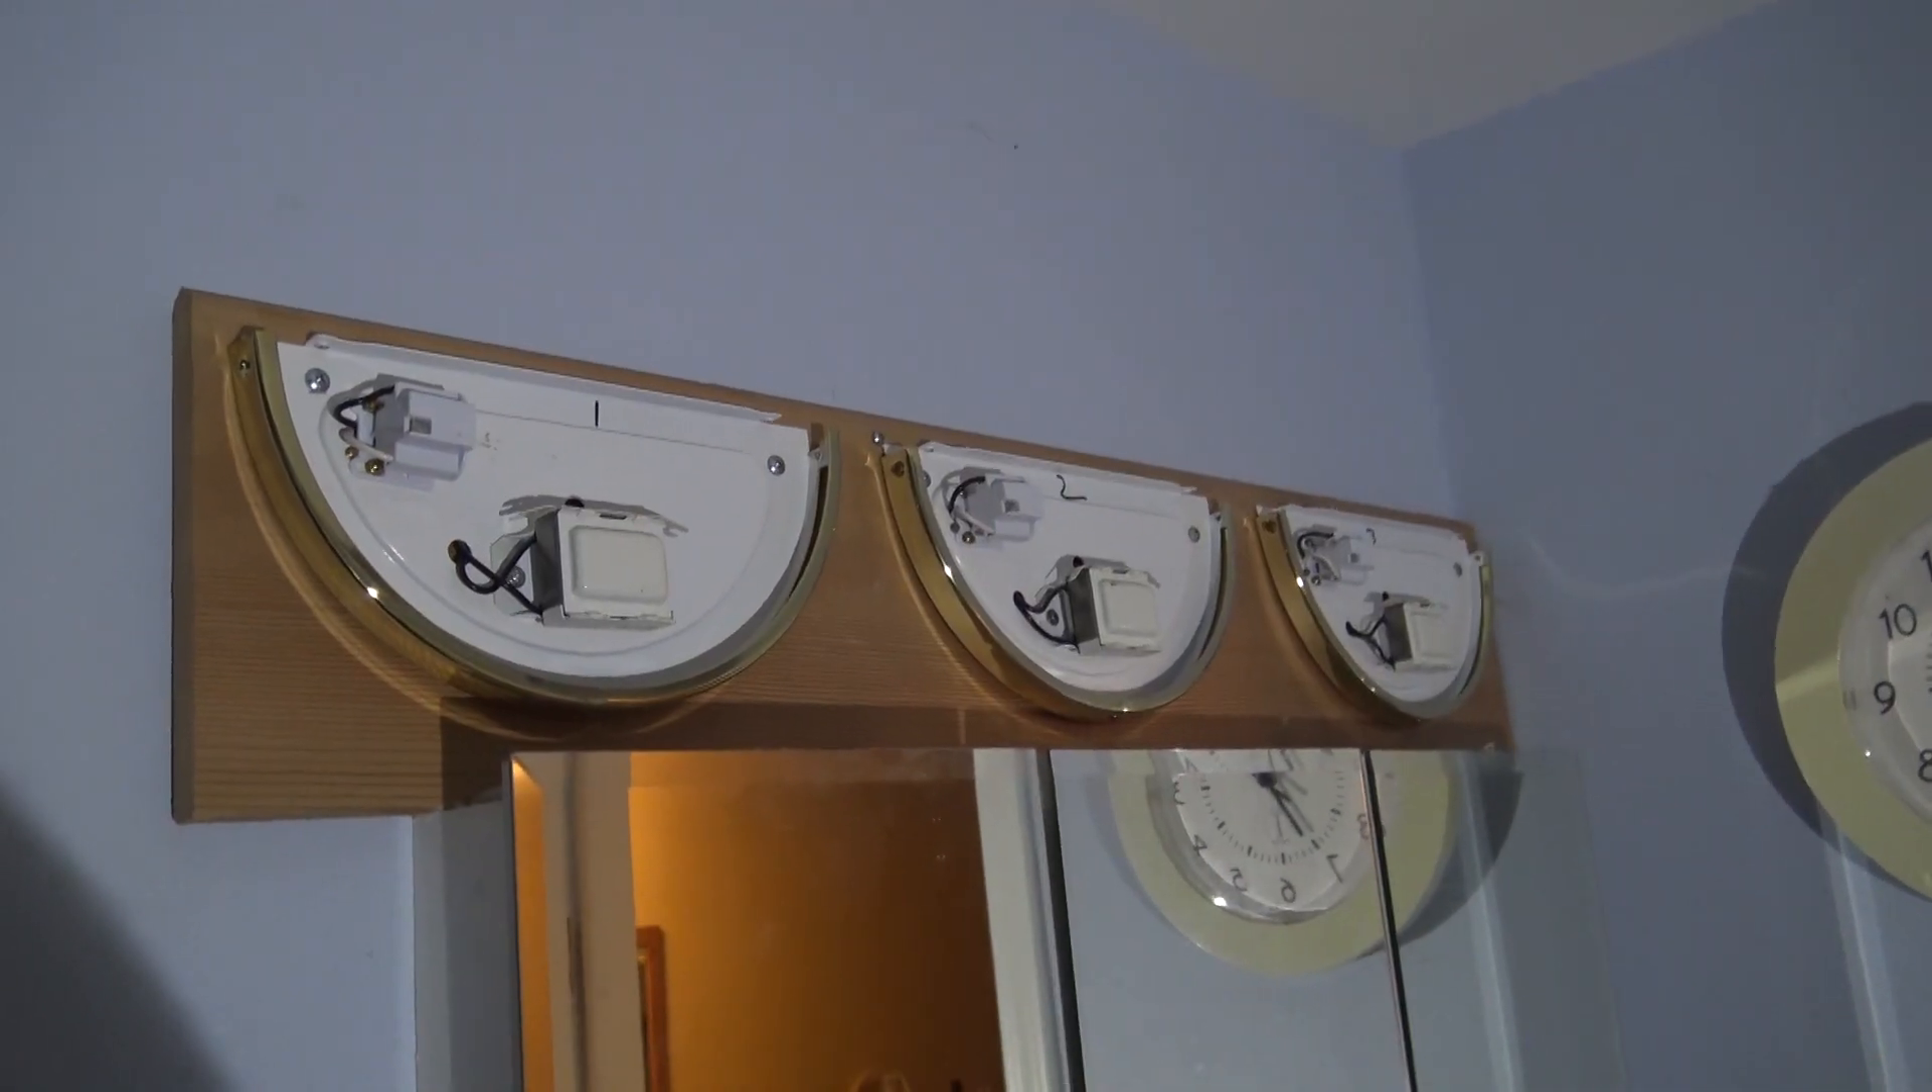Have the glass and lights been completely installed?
No.